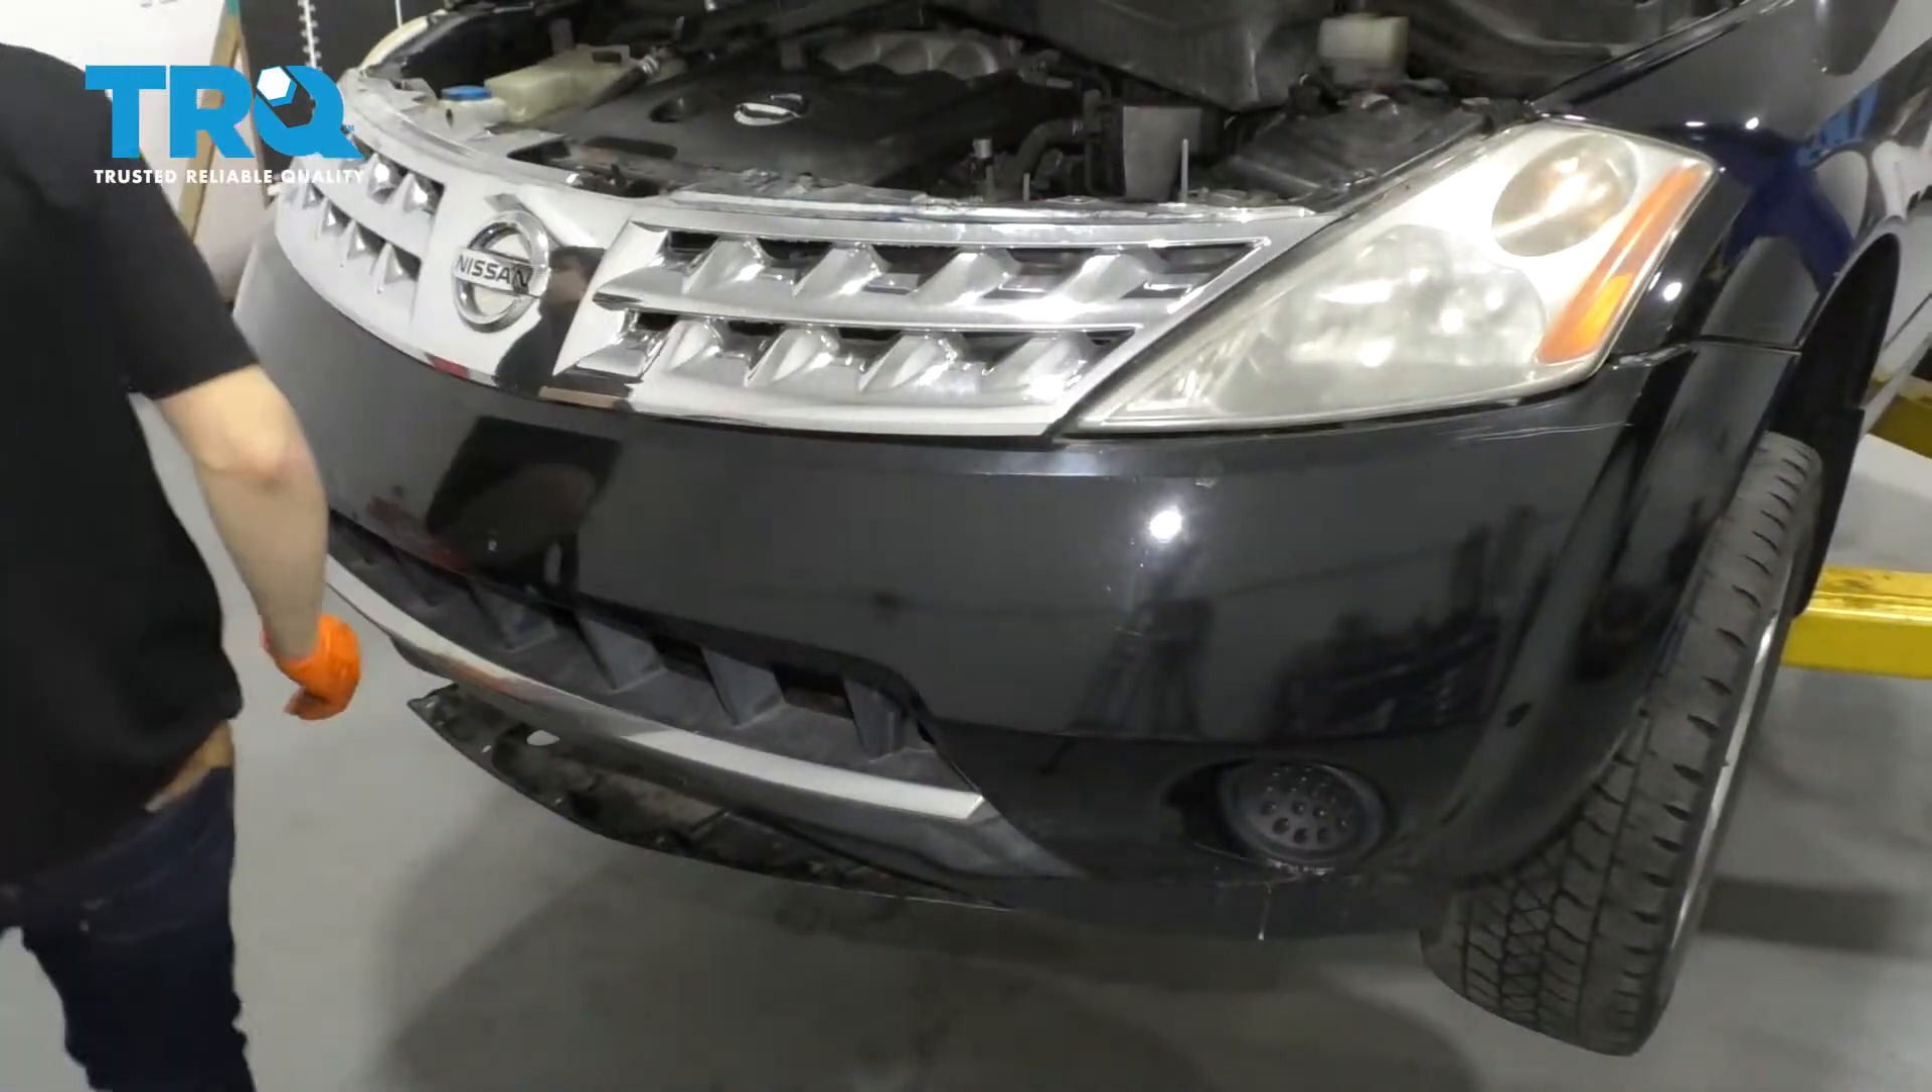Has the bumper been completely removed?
No.